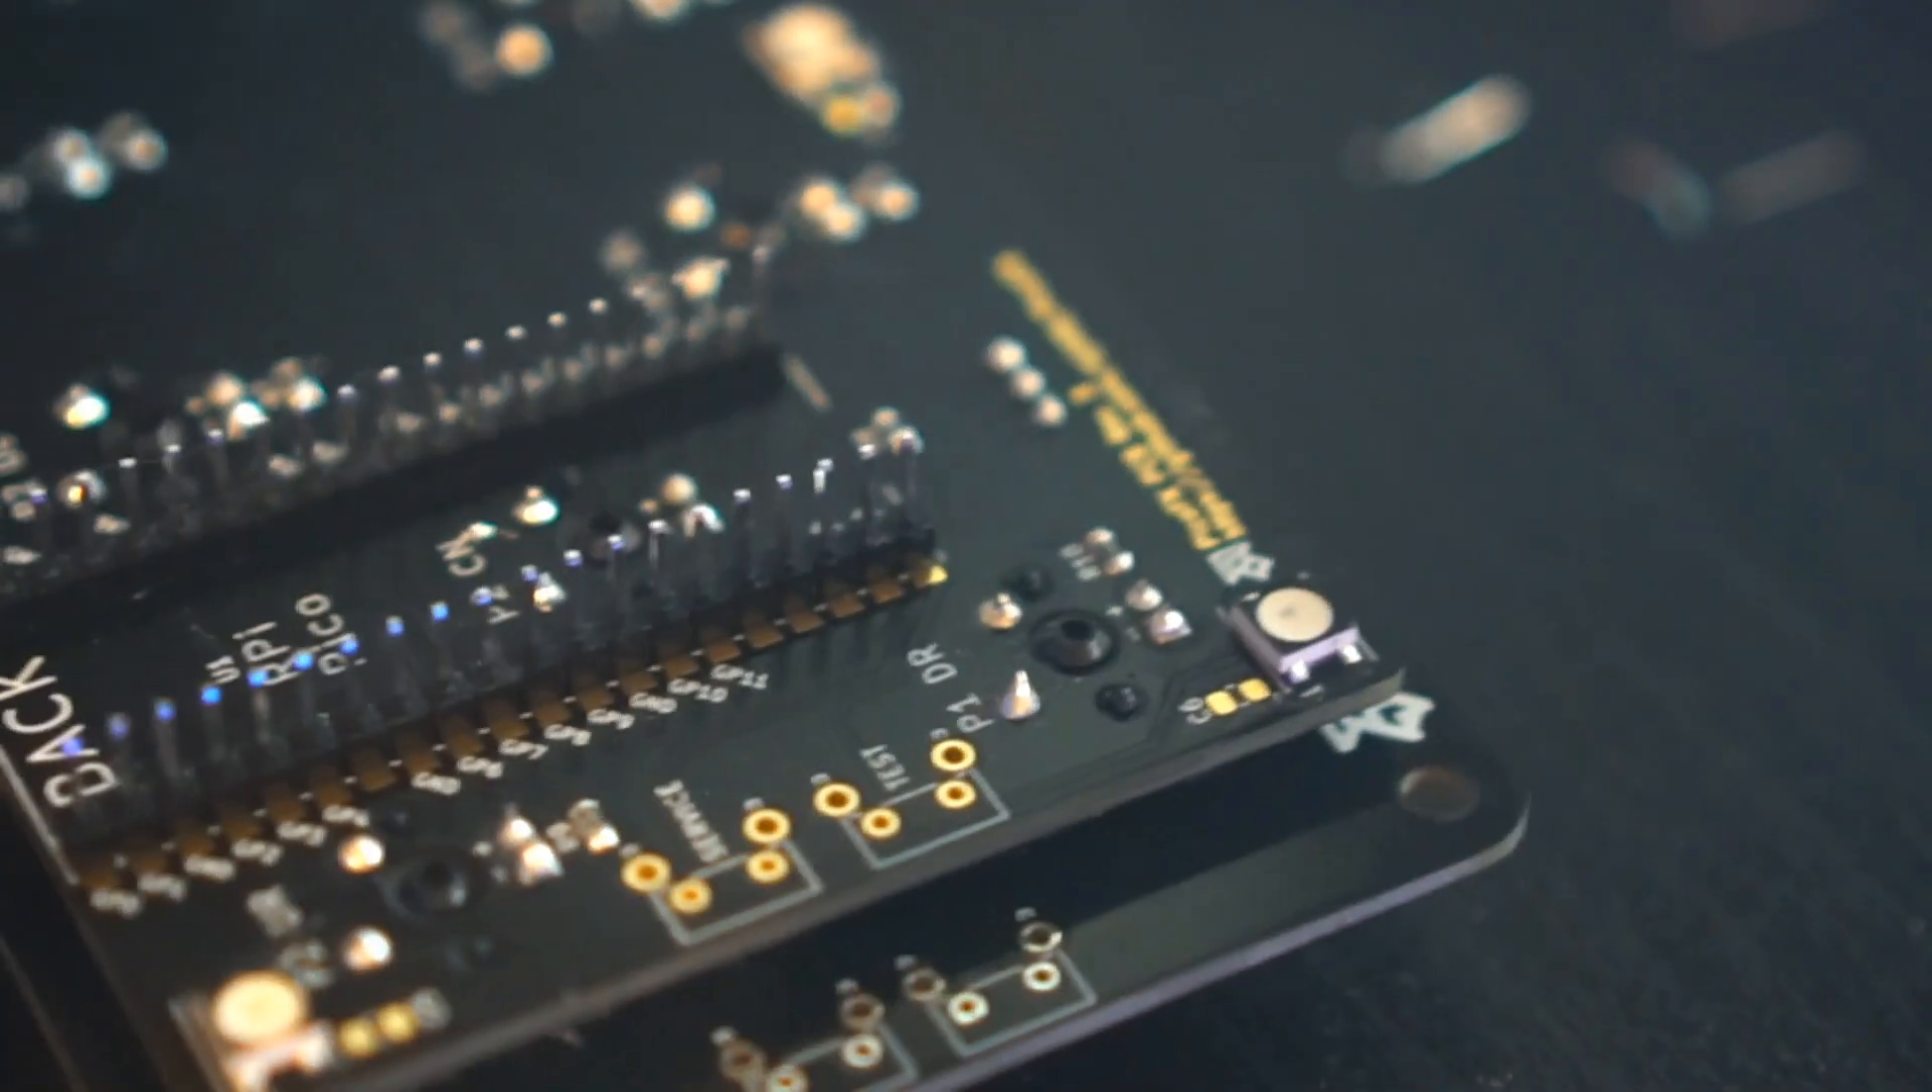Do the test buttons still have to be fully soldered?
Yes.